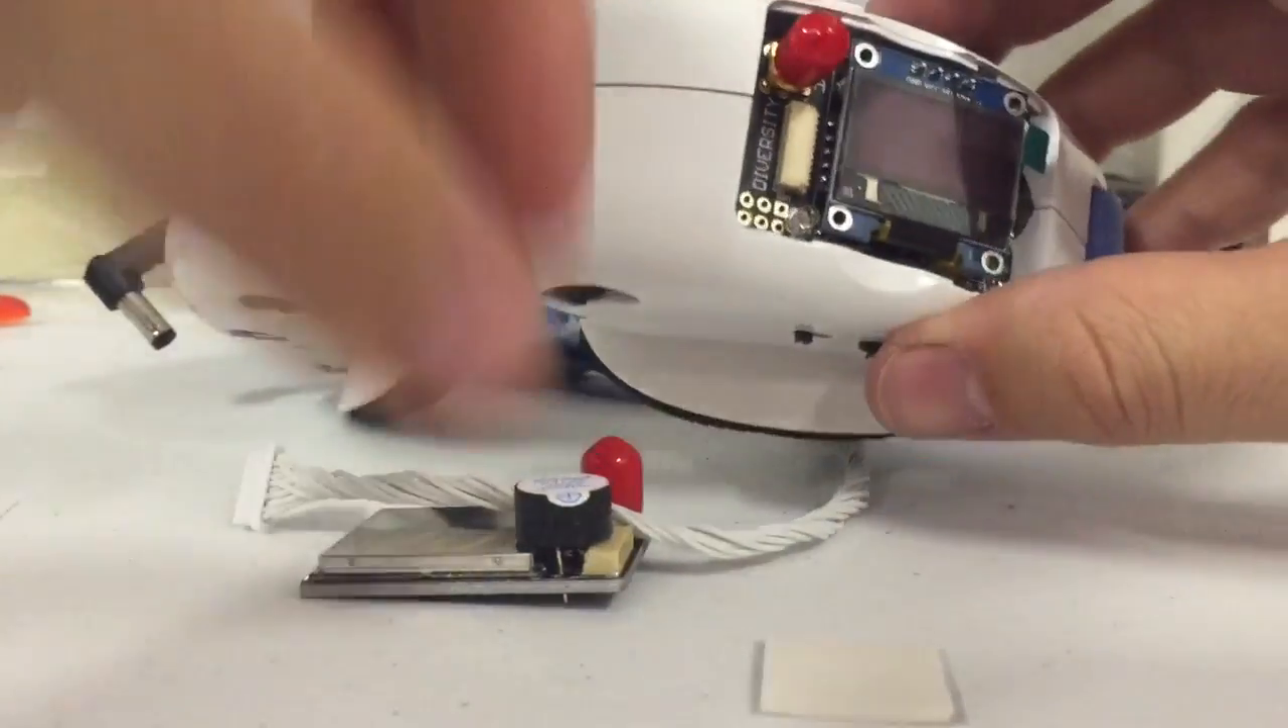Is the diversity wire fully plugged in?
No.